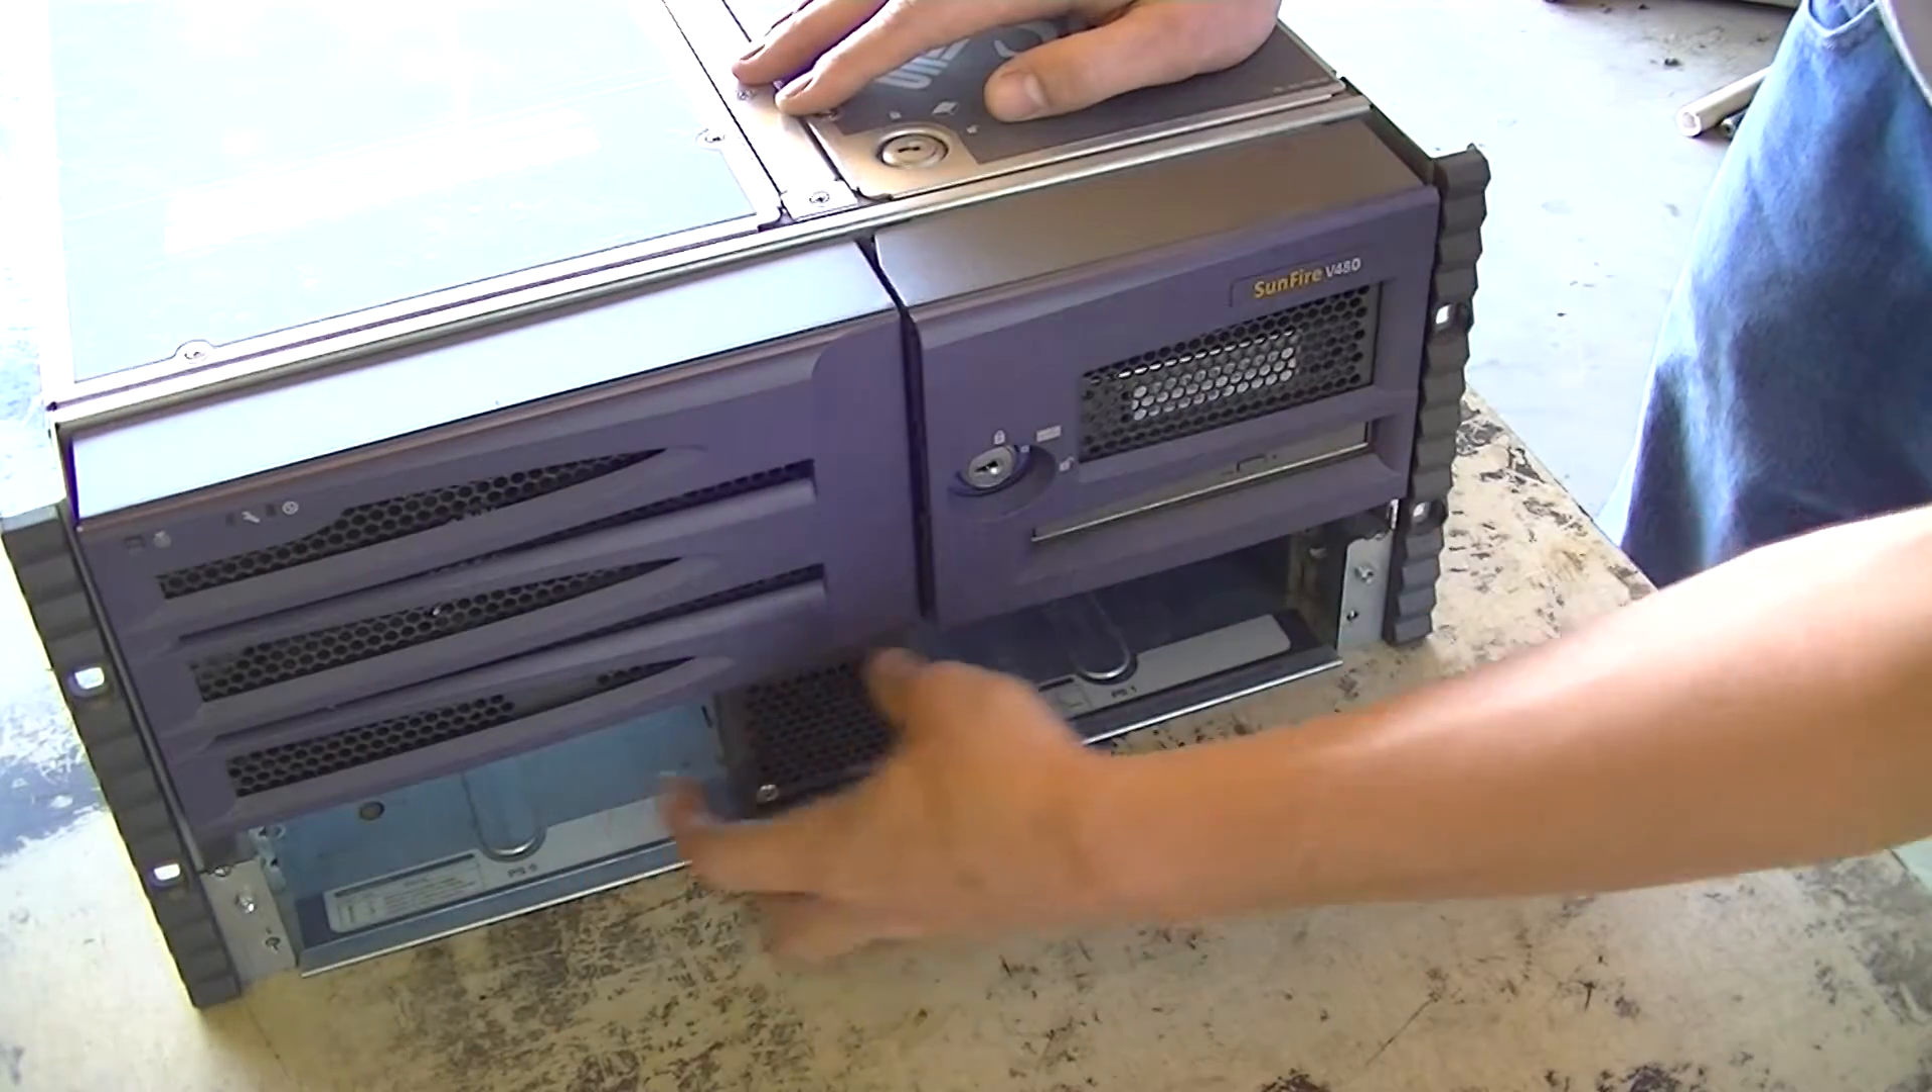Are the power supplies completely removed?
Yes.